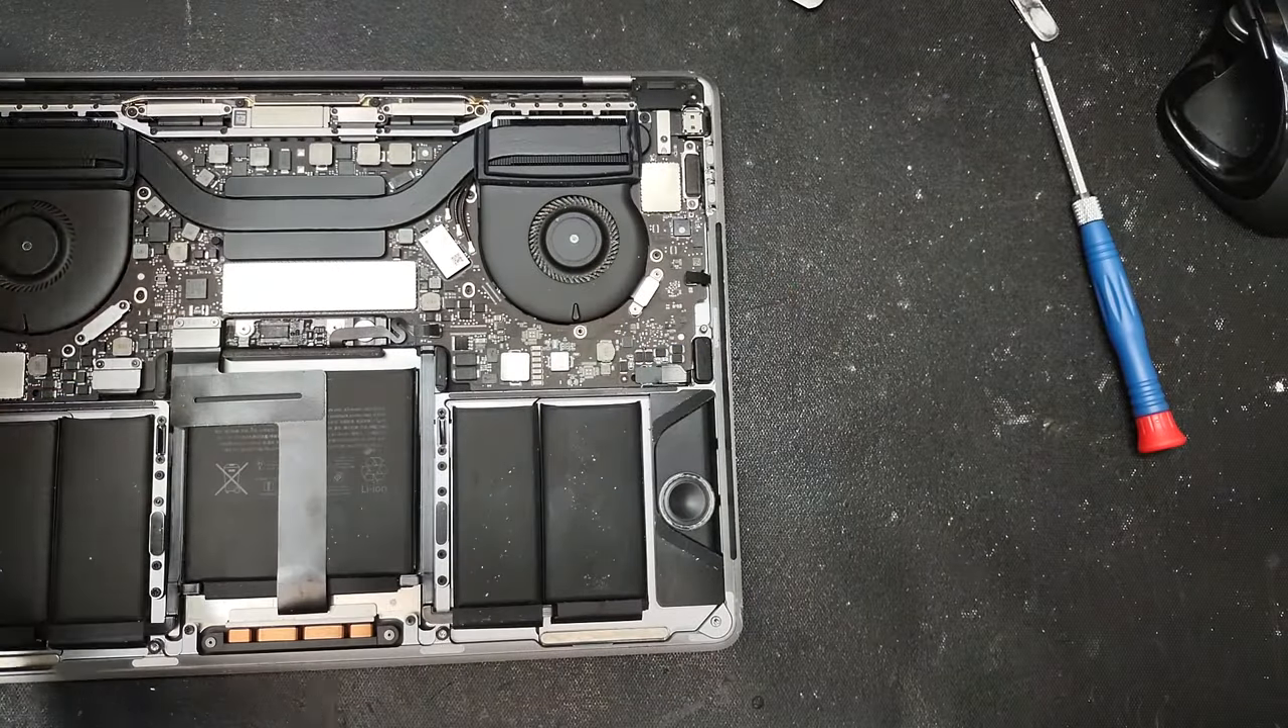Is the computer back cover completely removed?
Yes.